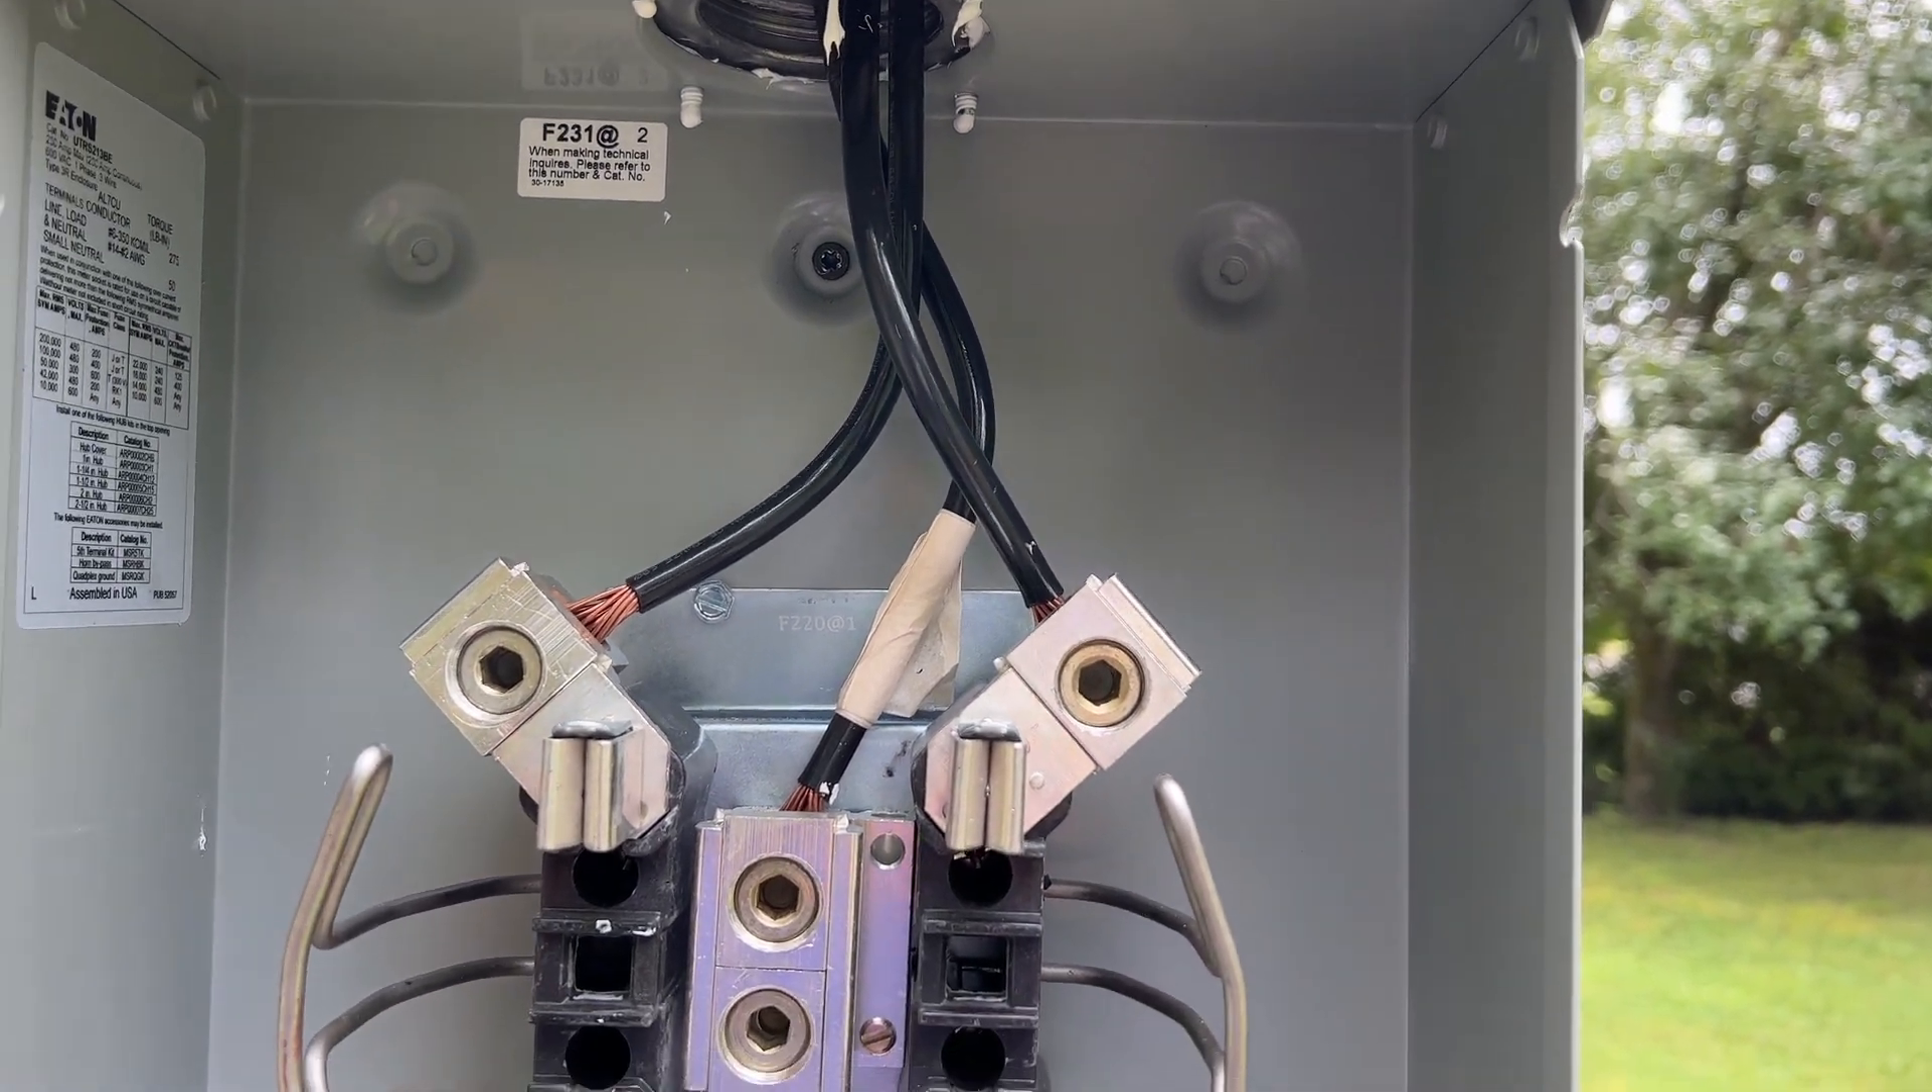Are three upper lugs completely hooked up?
Yes.